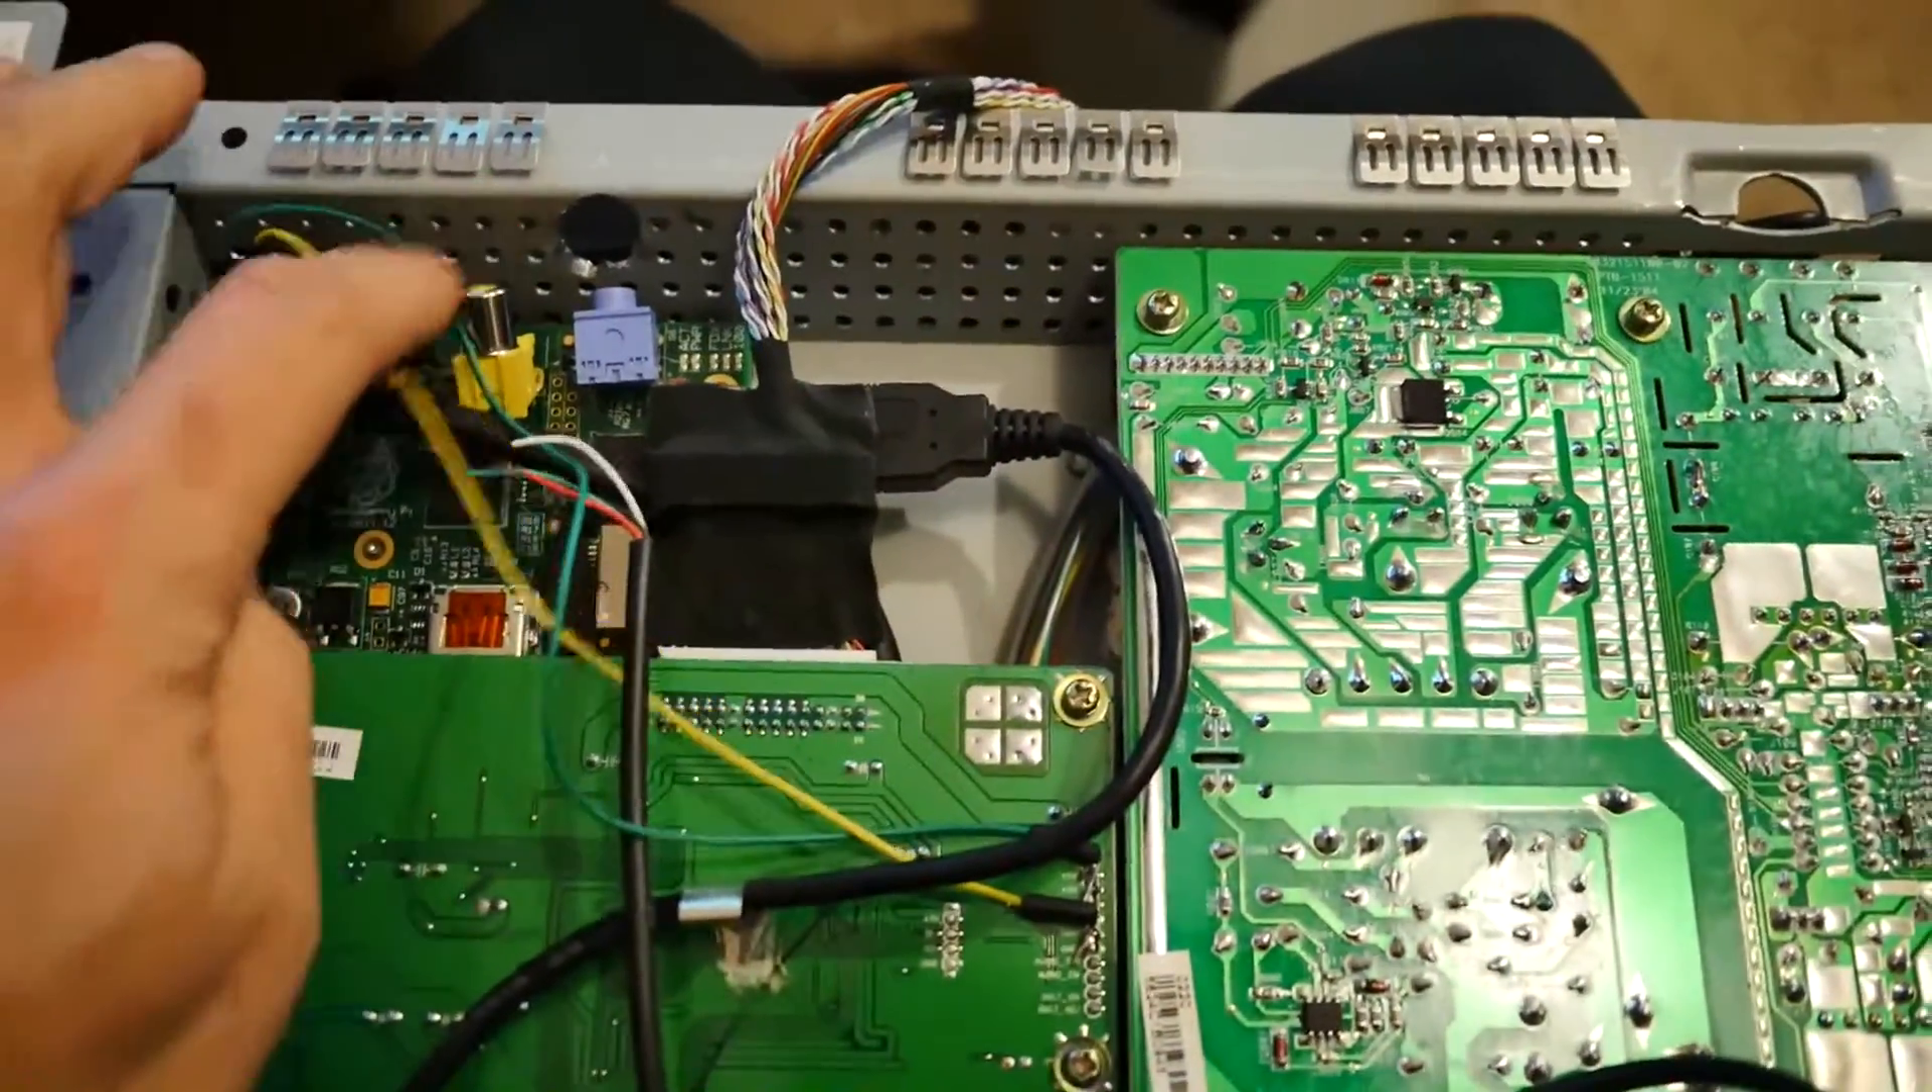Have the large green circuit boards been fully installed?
Yes.